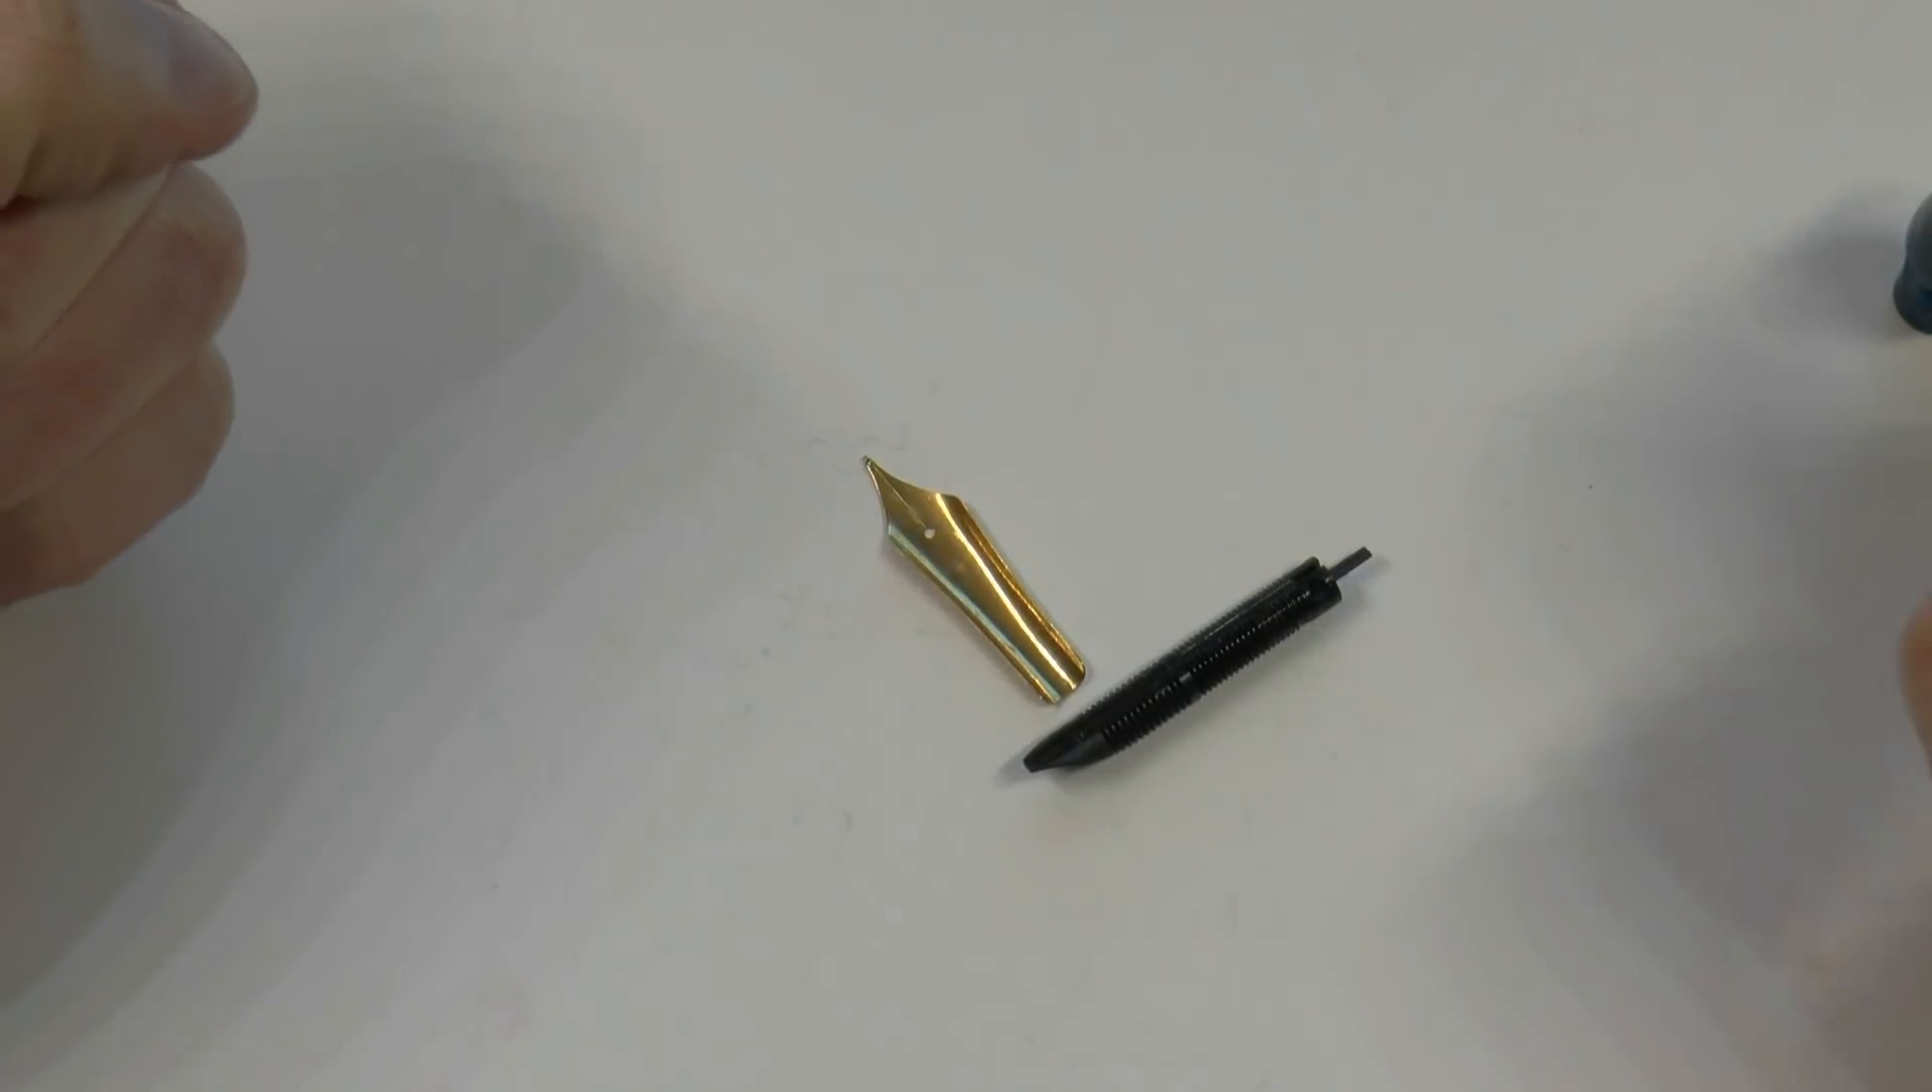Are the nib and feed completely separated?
Yes.